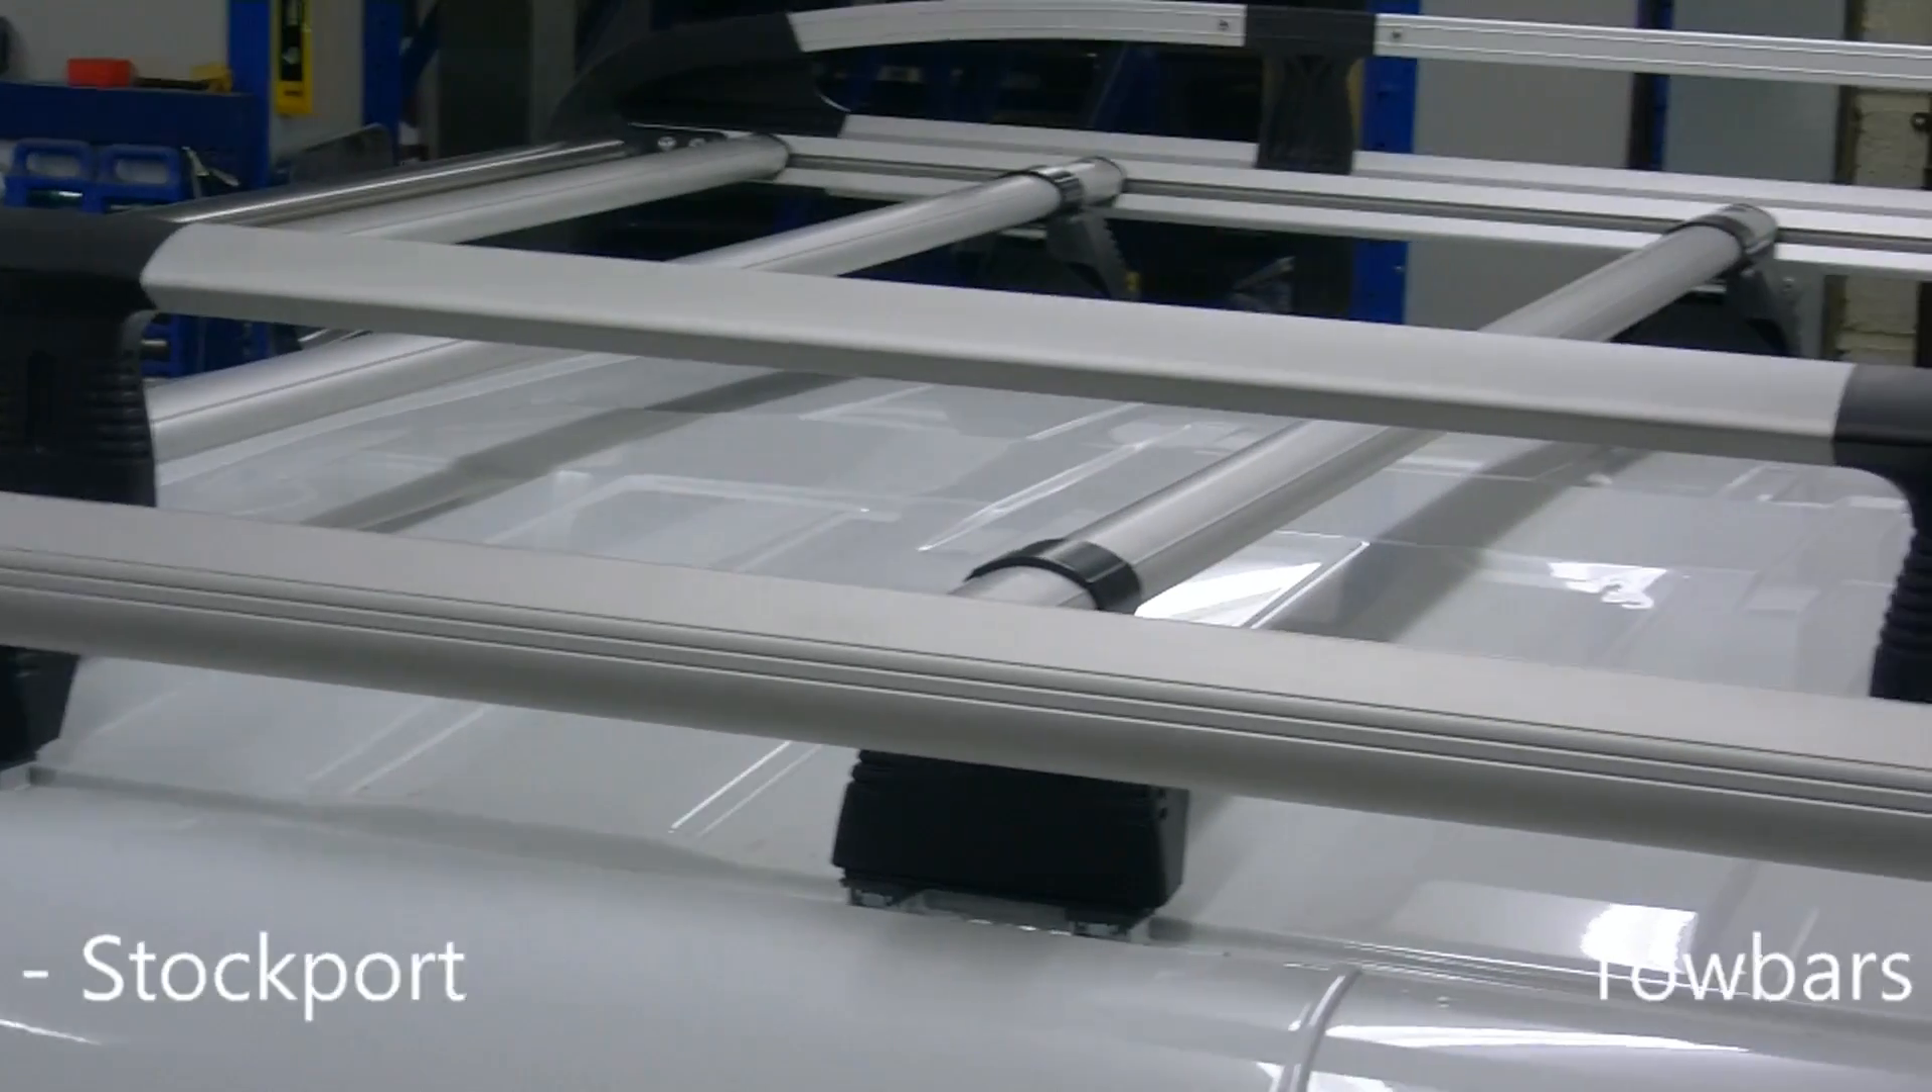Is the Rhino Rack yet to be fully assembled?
No.